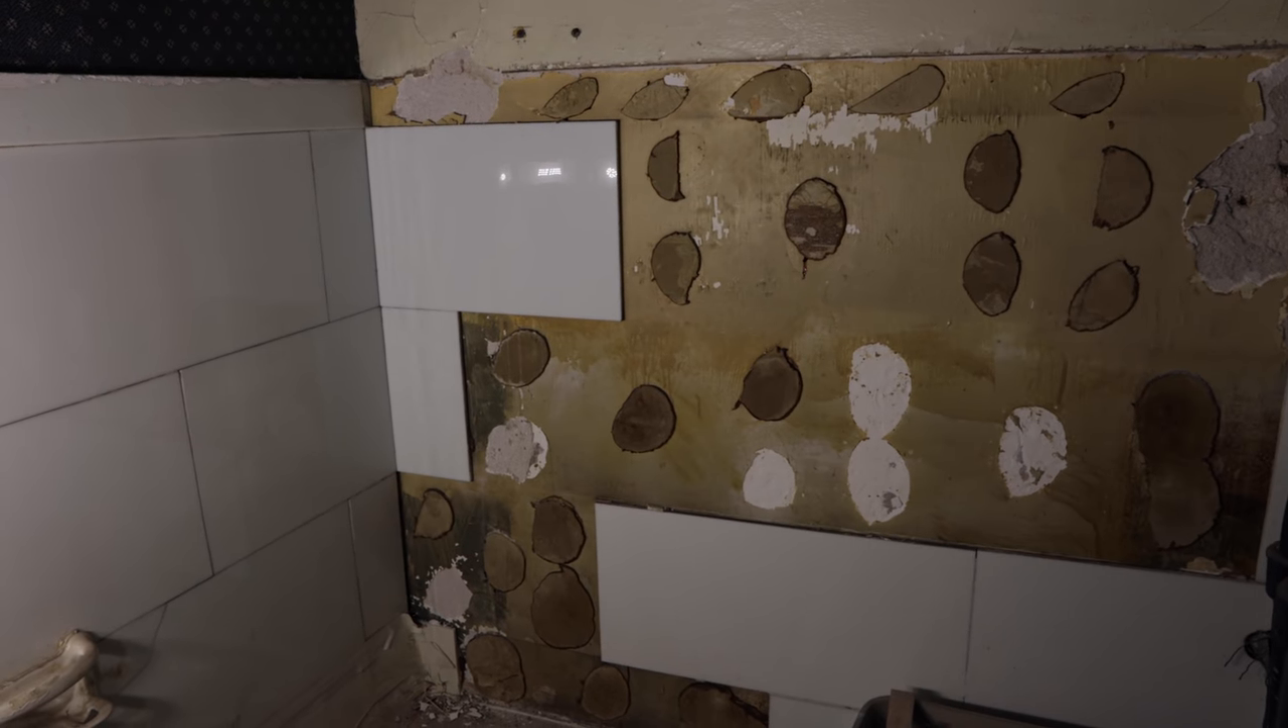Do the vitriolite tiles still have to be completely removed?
Yes.